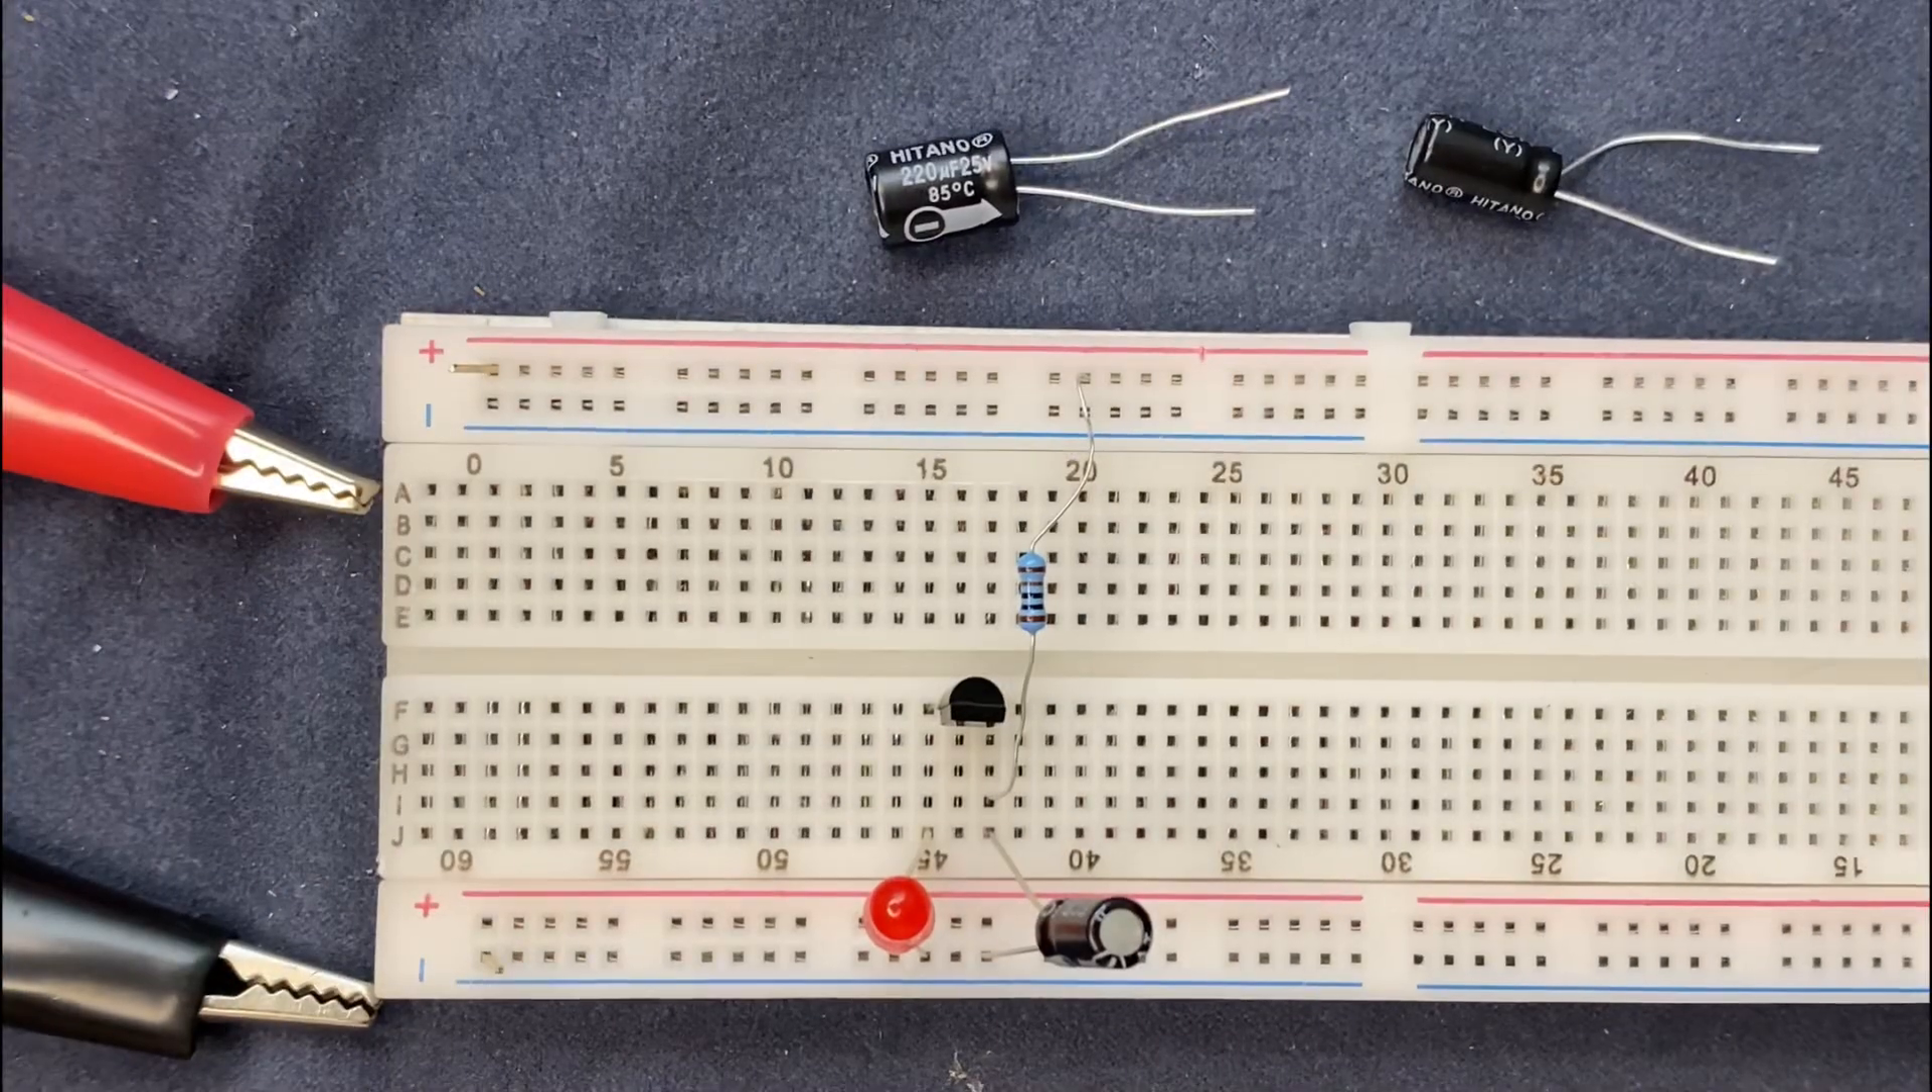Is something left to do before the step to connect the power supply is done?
Yes.